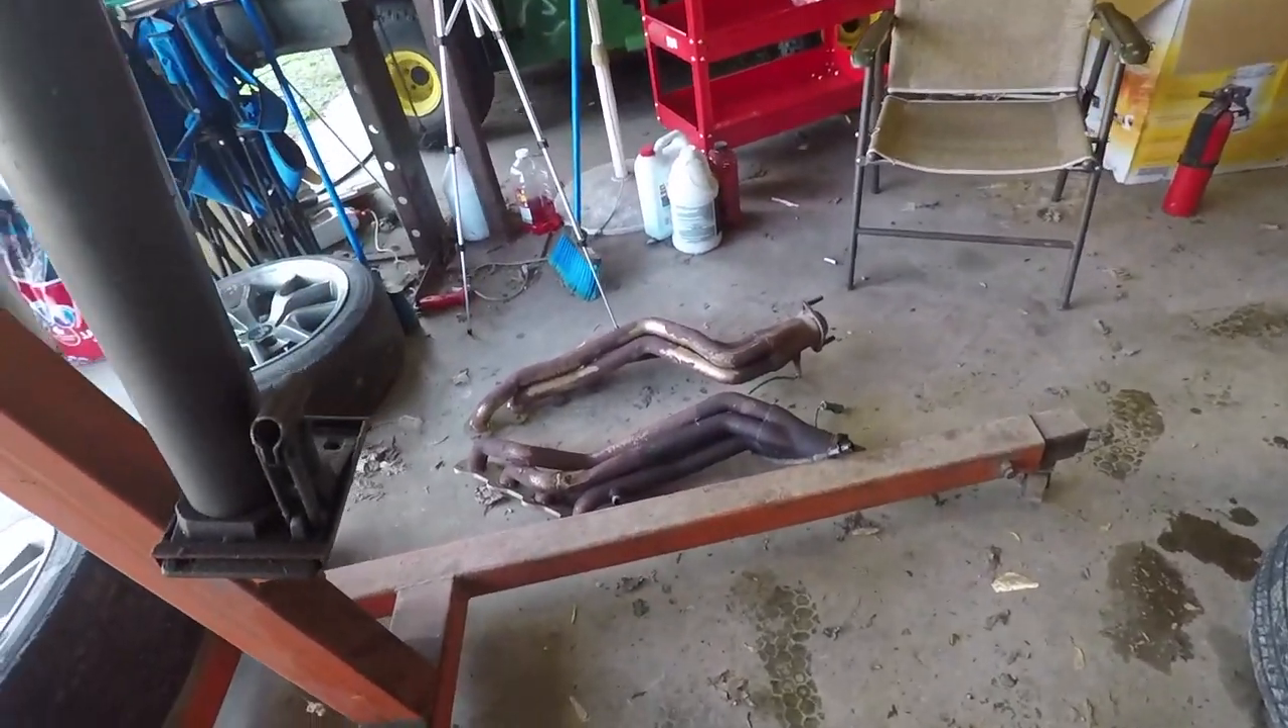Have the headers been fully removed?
Yes.